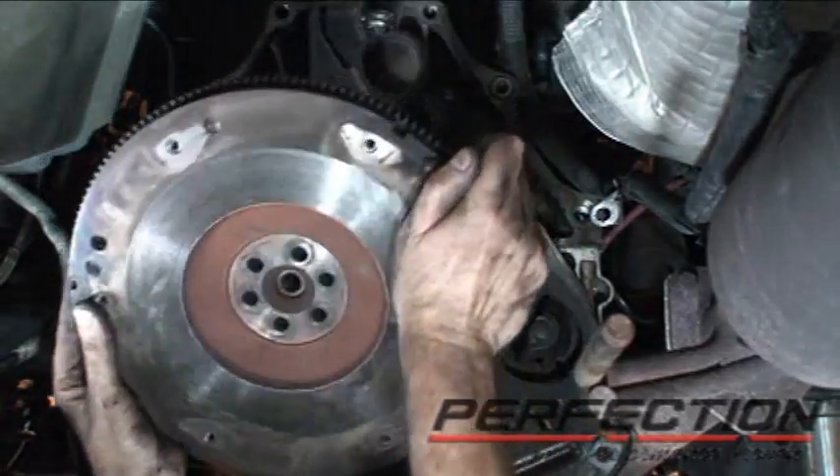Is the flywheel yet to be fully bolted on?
Yes.